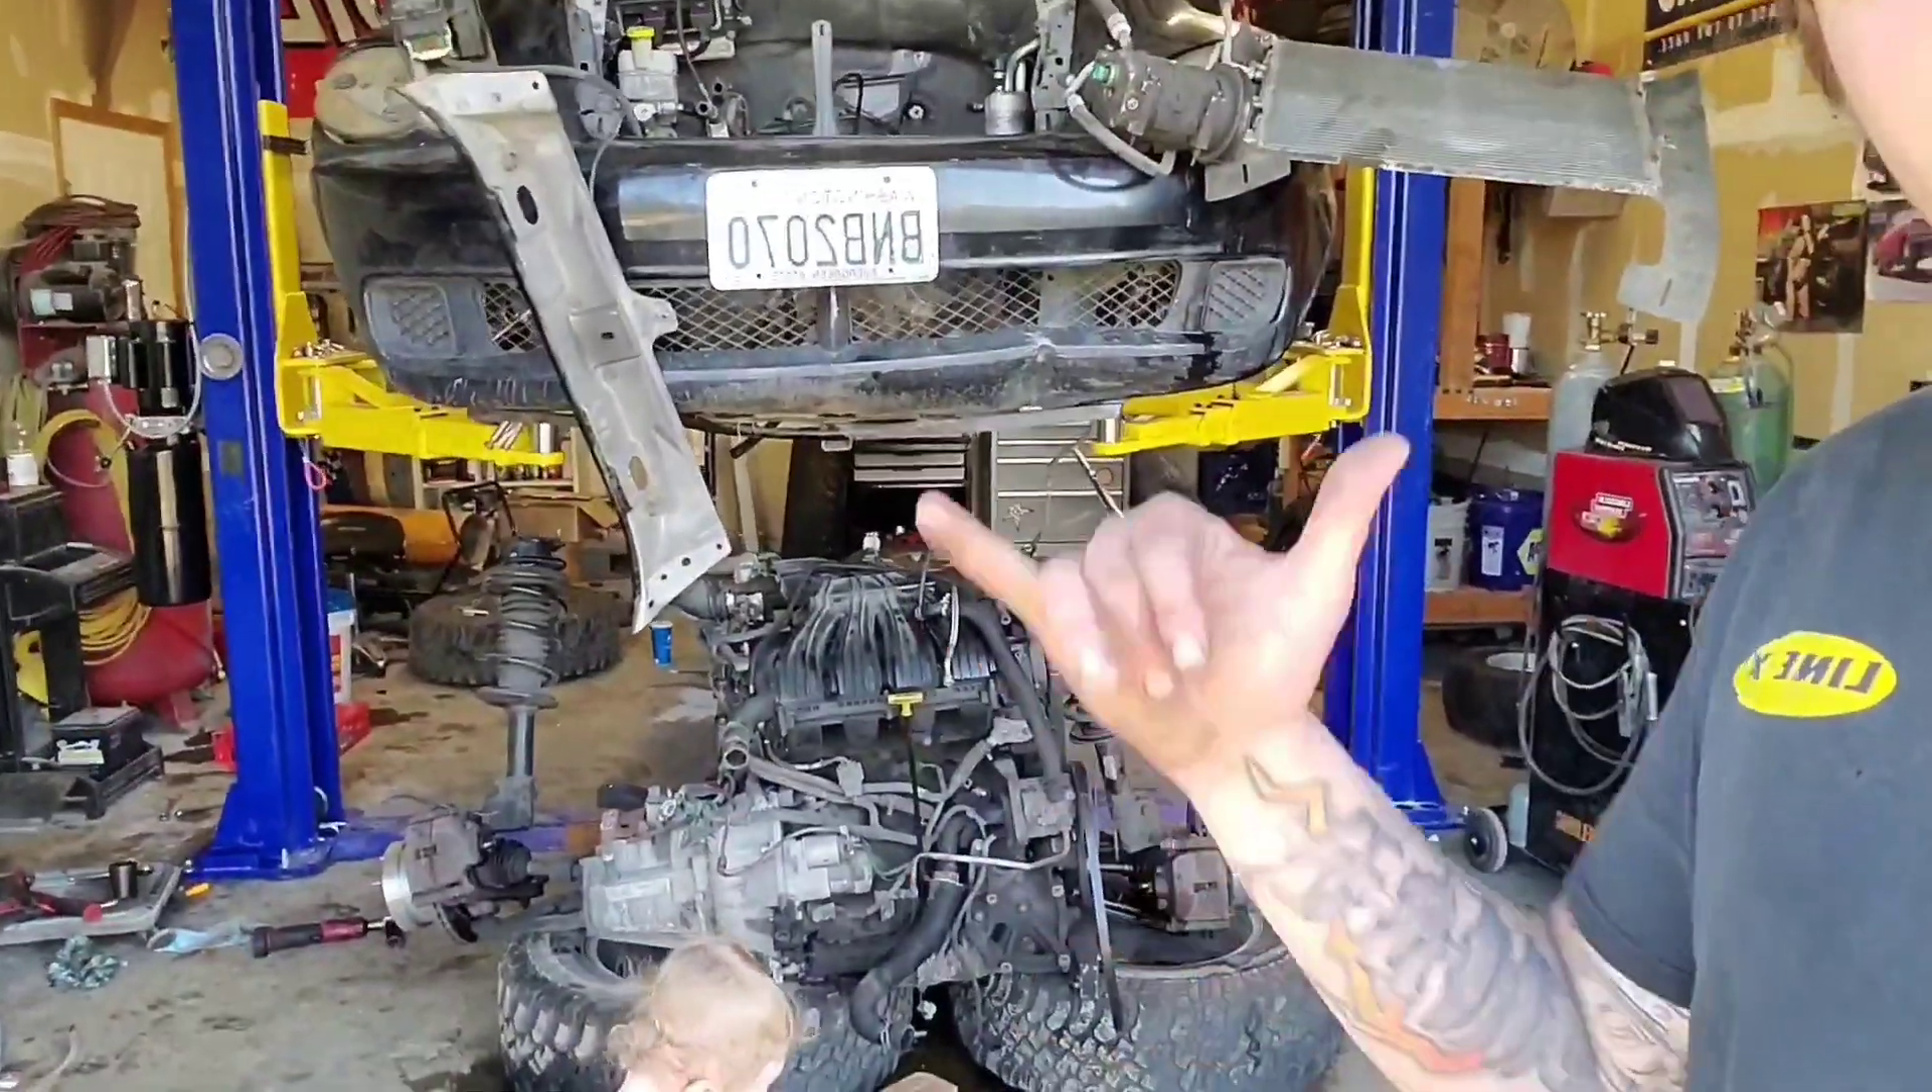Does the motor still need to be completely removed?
No.